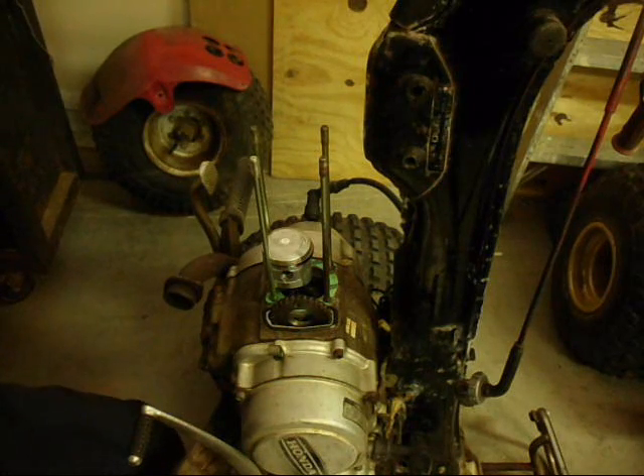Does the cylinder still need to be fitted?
Yes.